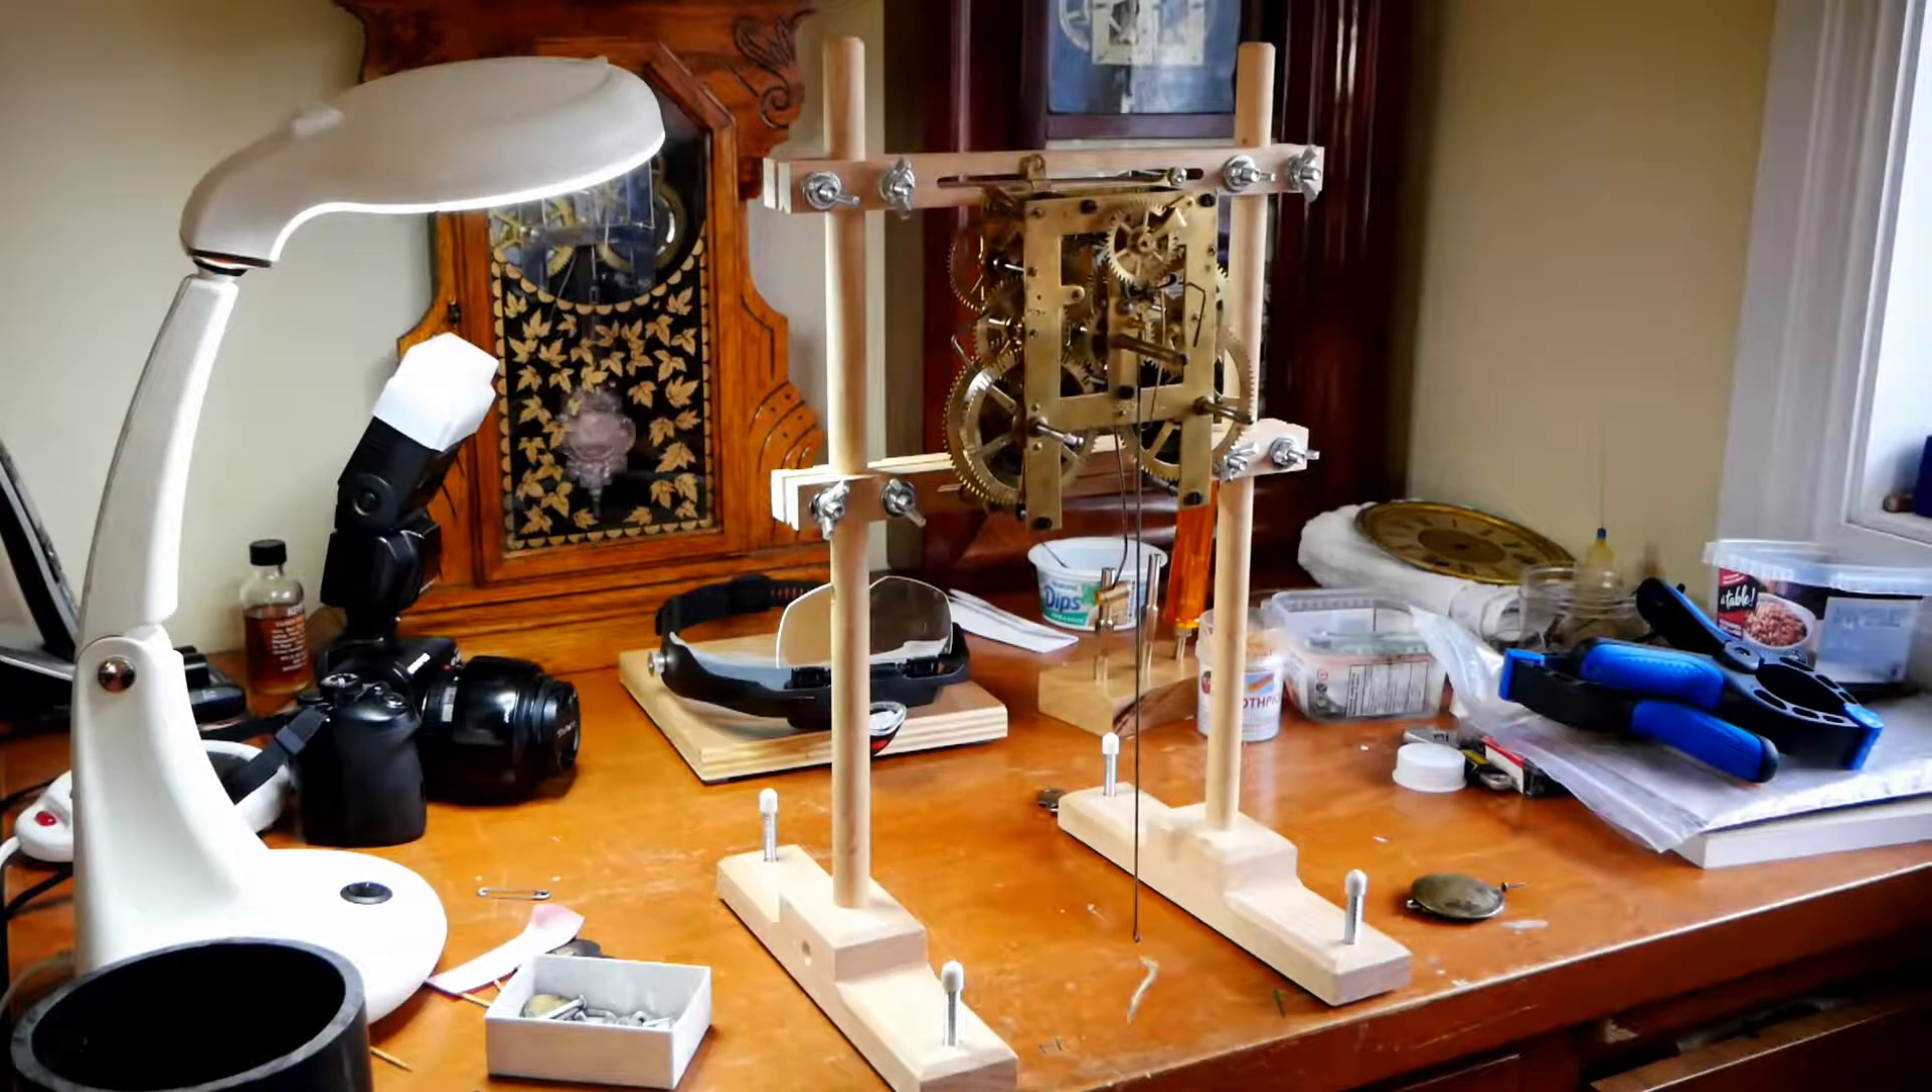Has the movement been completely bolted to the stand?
Yes.